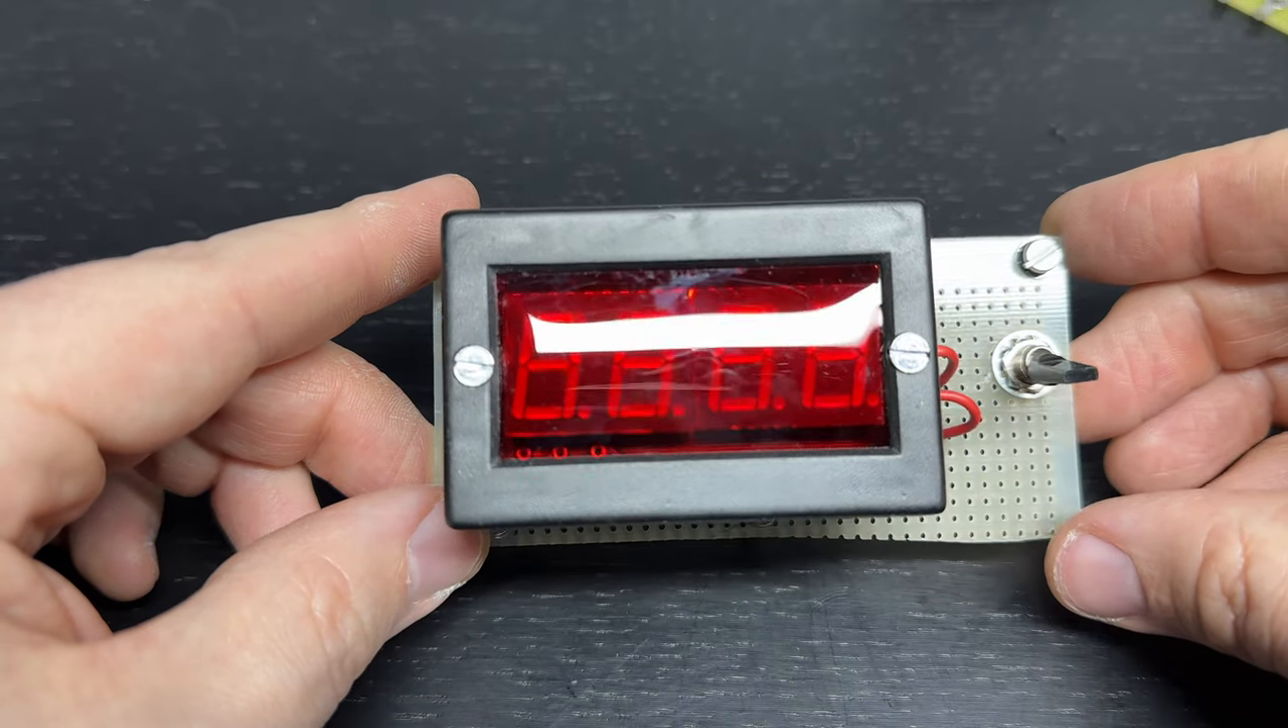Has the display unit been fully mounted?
Yes.